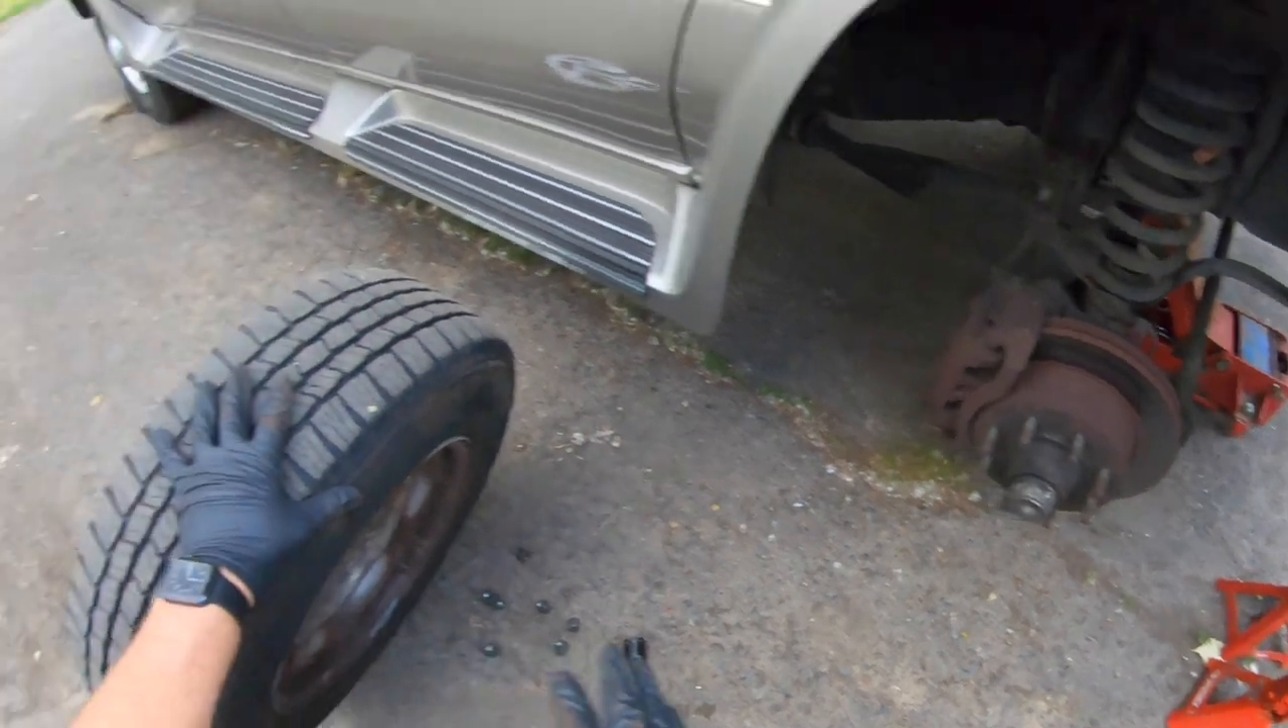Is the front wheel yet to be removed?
No.